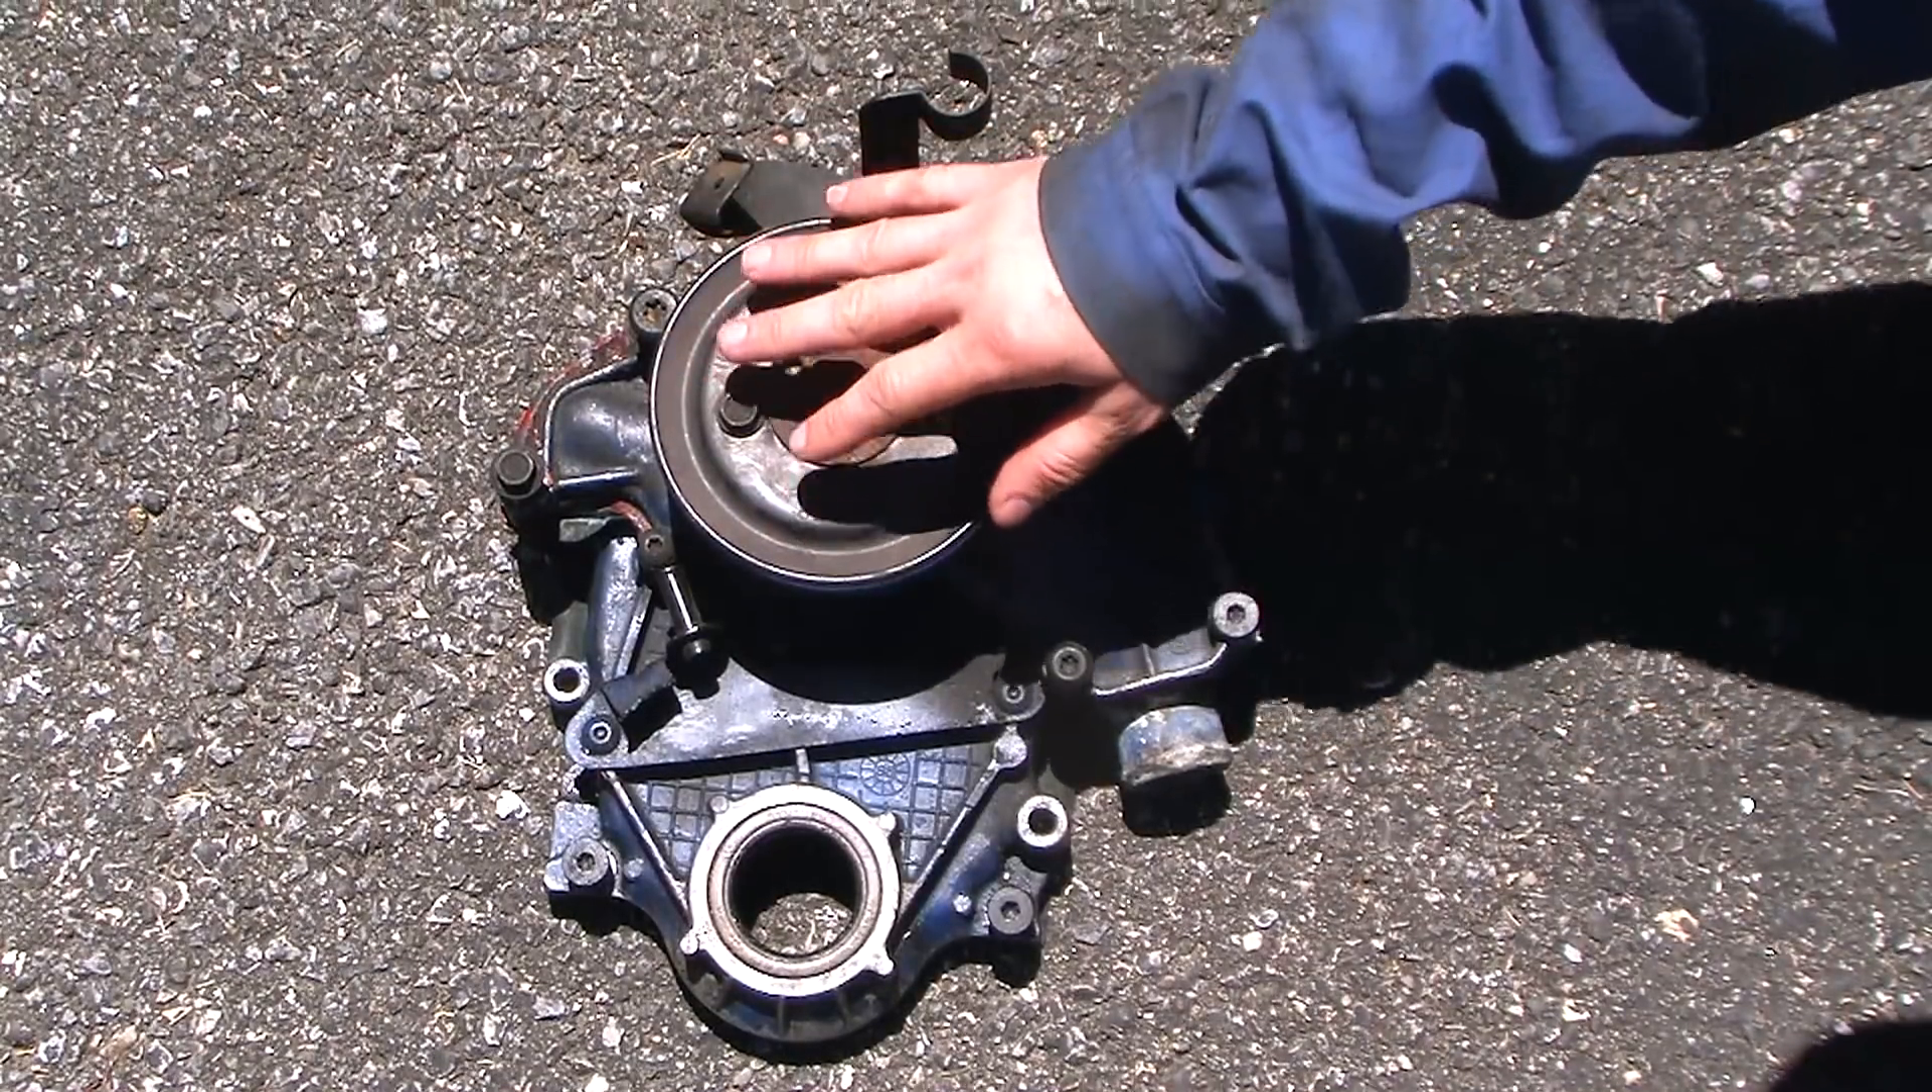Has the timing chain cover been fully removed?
Yes.